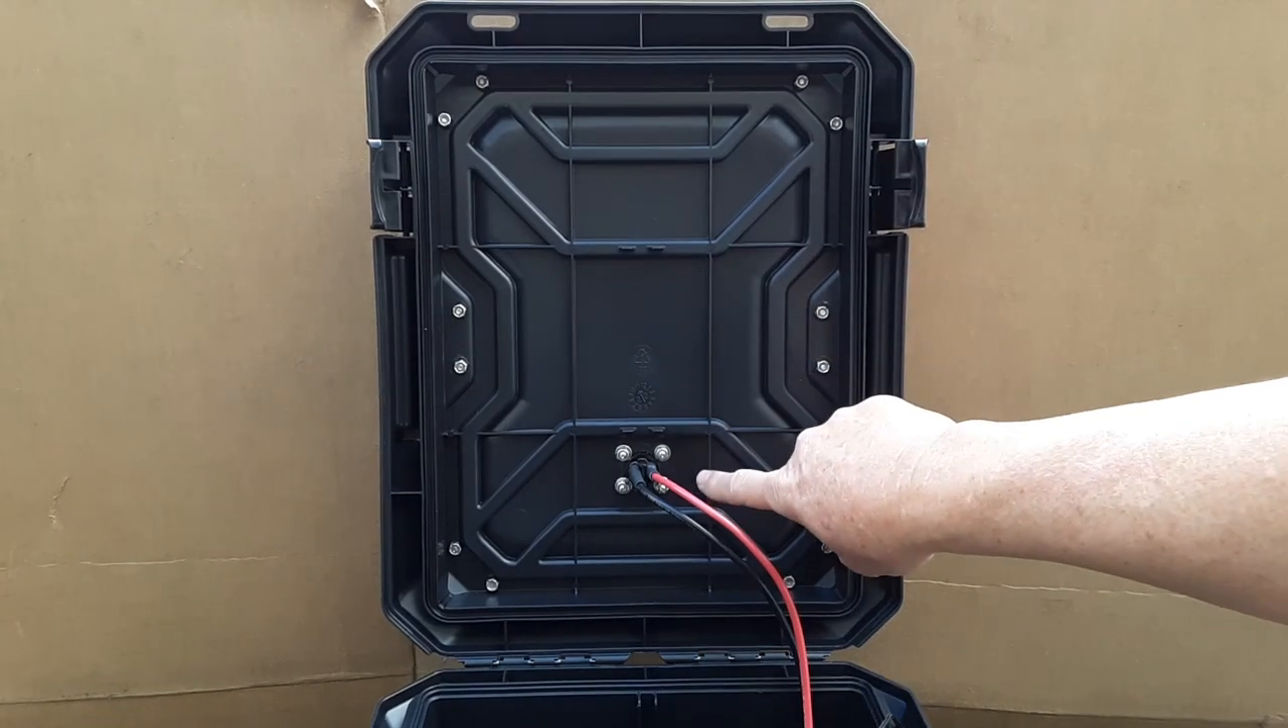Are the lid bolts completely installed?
Yes.